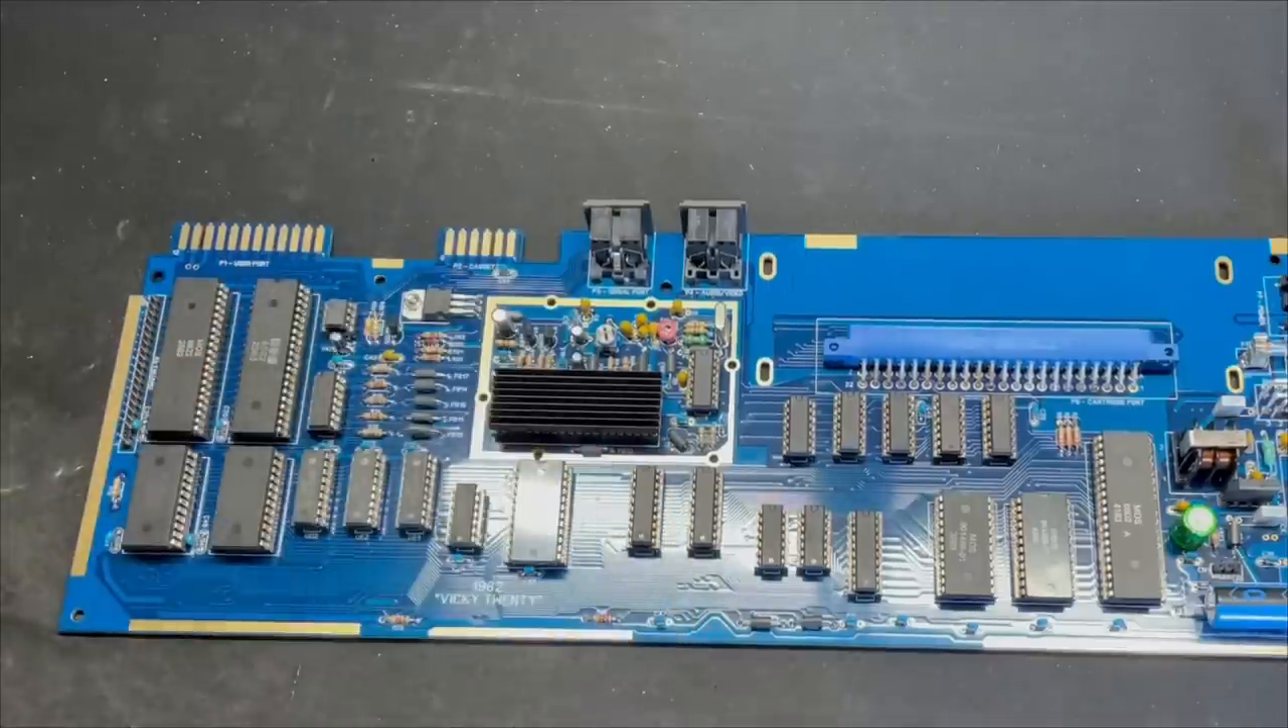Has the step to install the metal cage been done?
No.